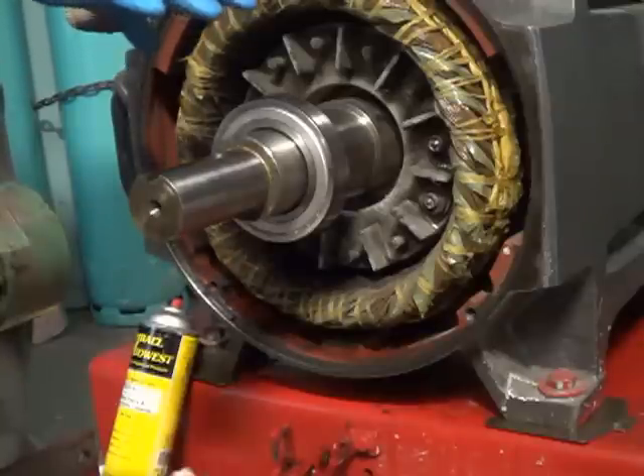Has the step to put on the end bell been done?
No.